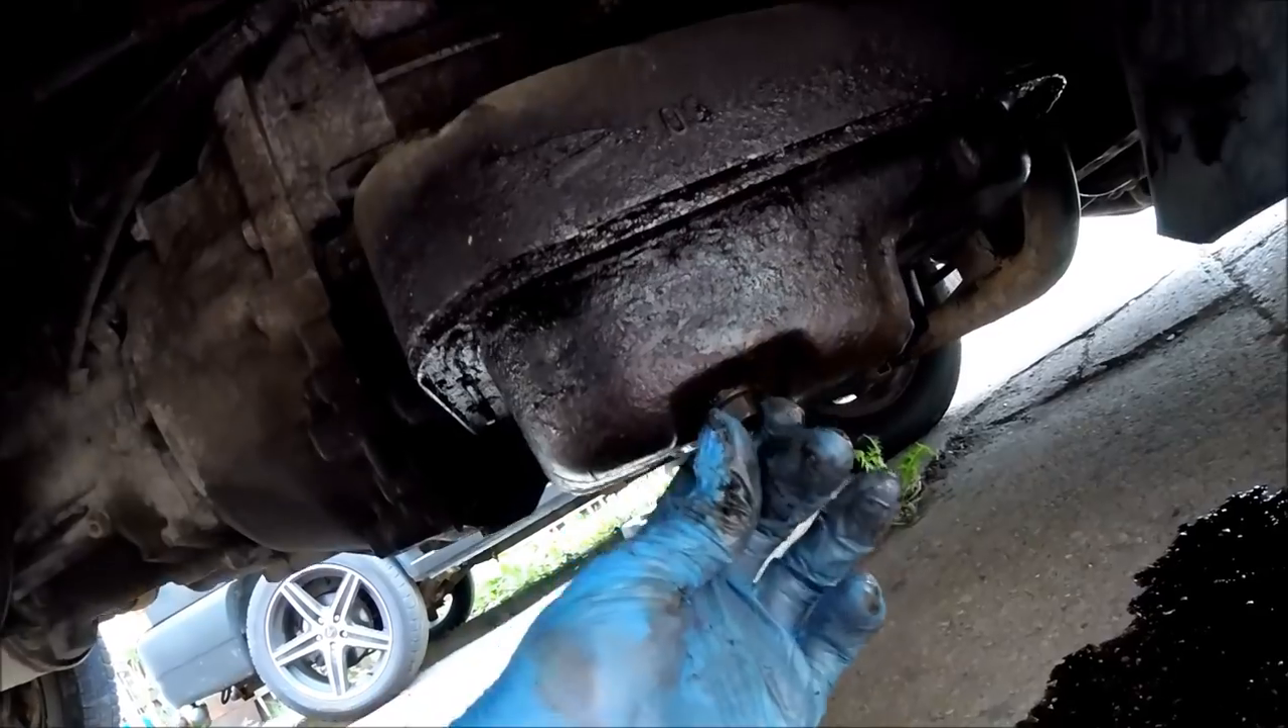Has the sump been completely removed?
No.